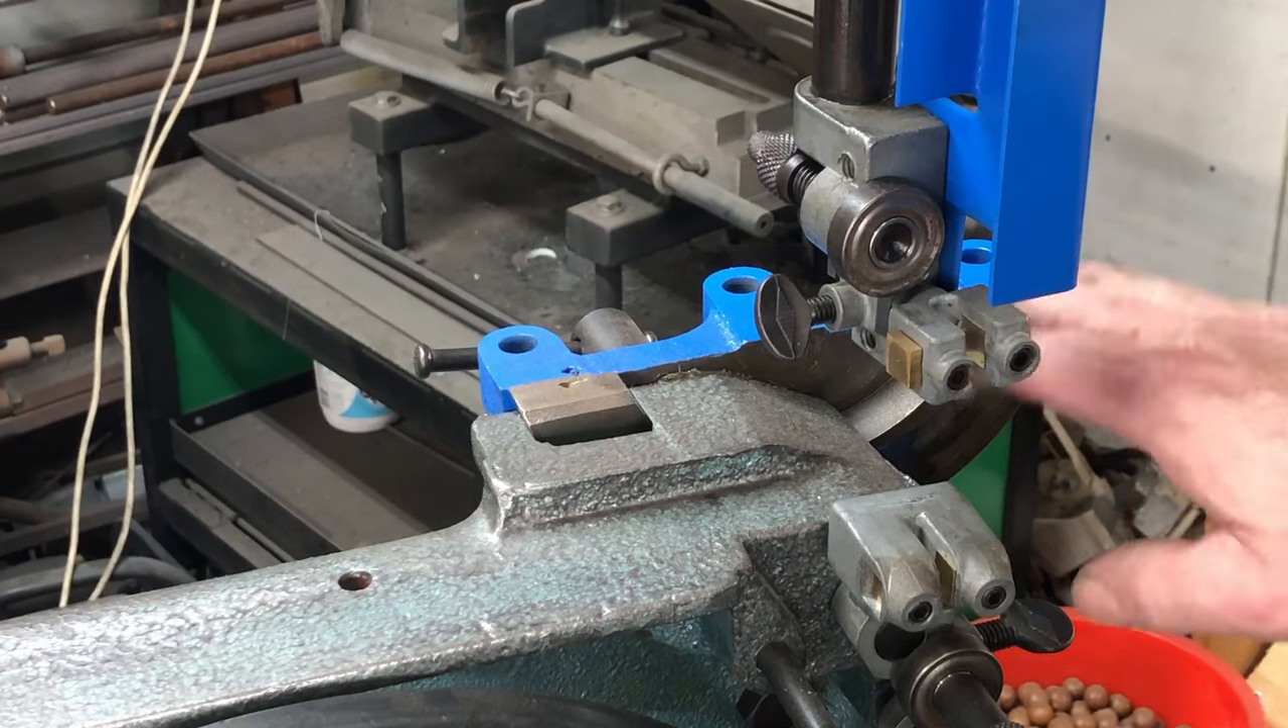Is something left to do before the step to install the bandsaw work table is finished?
Yes.